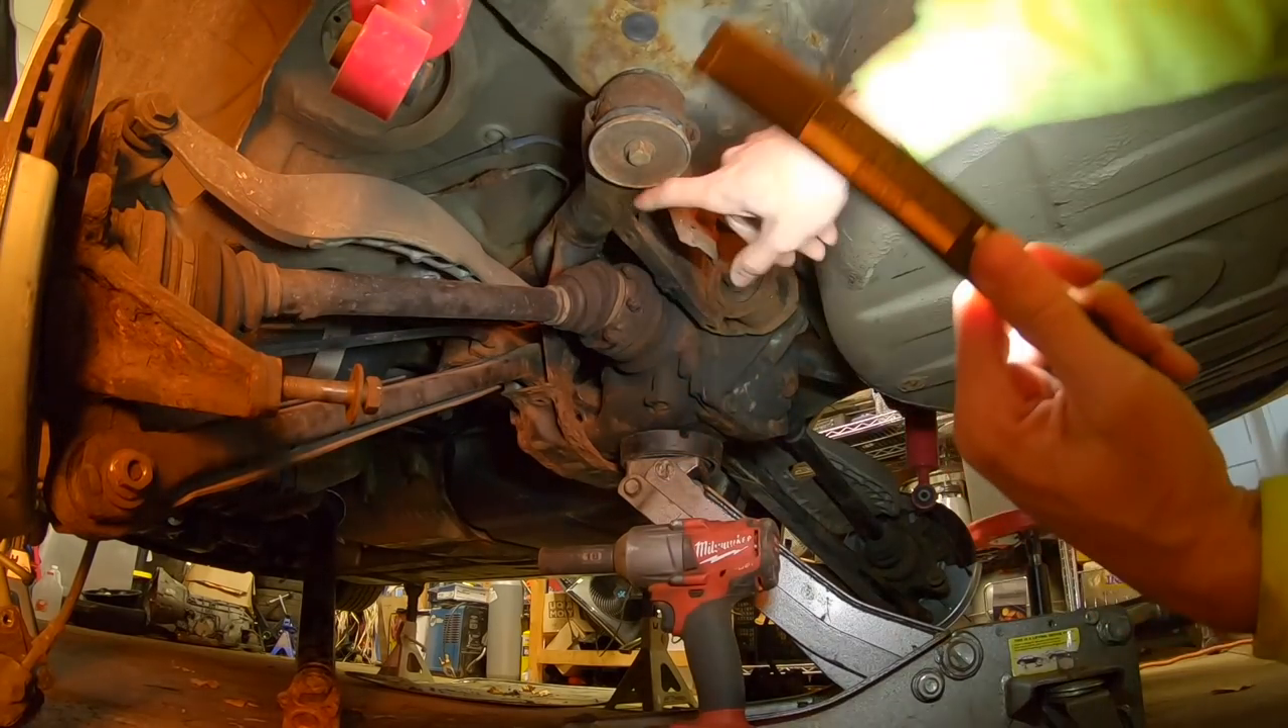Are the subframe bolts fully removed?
No.